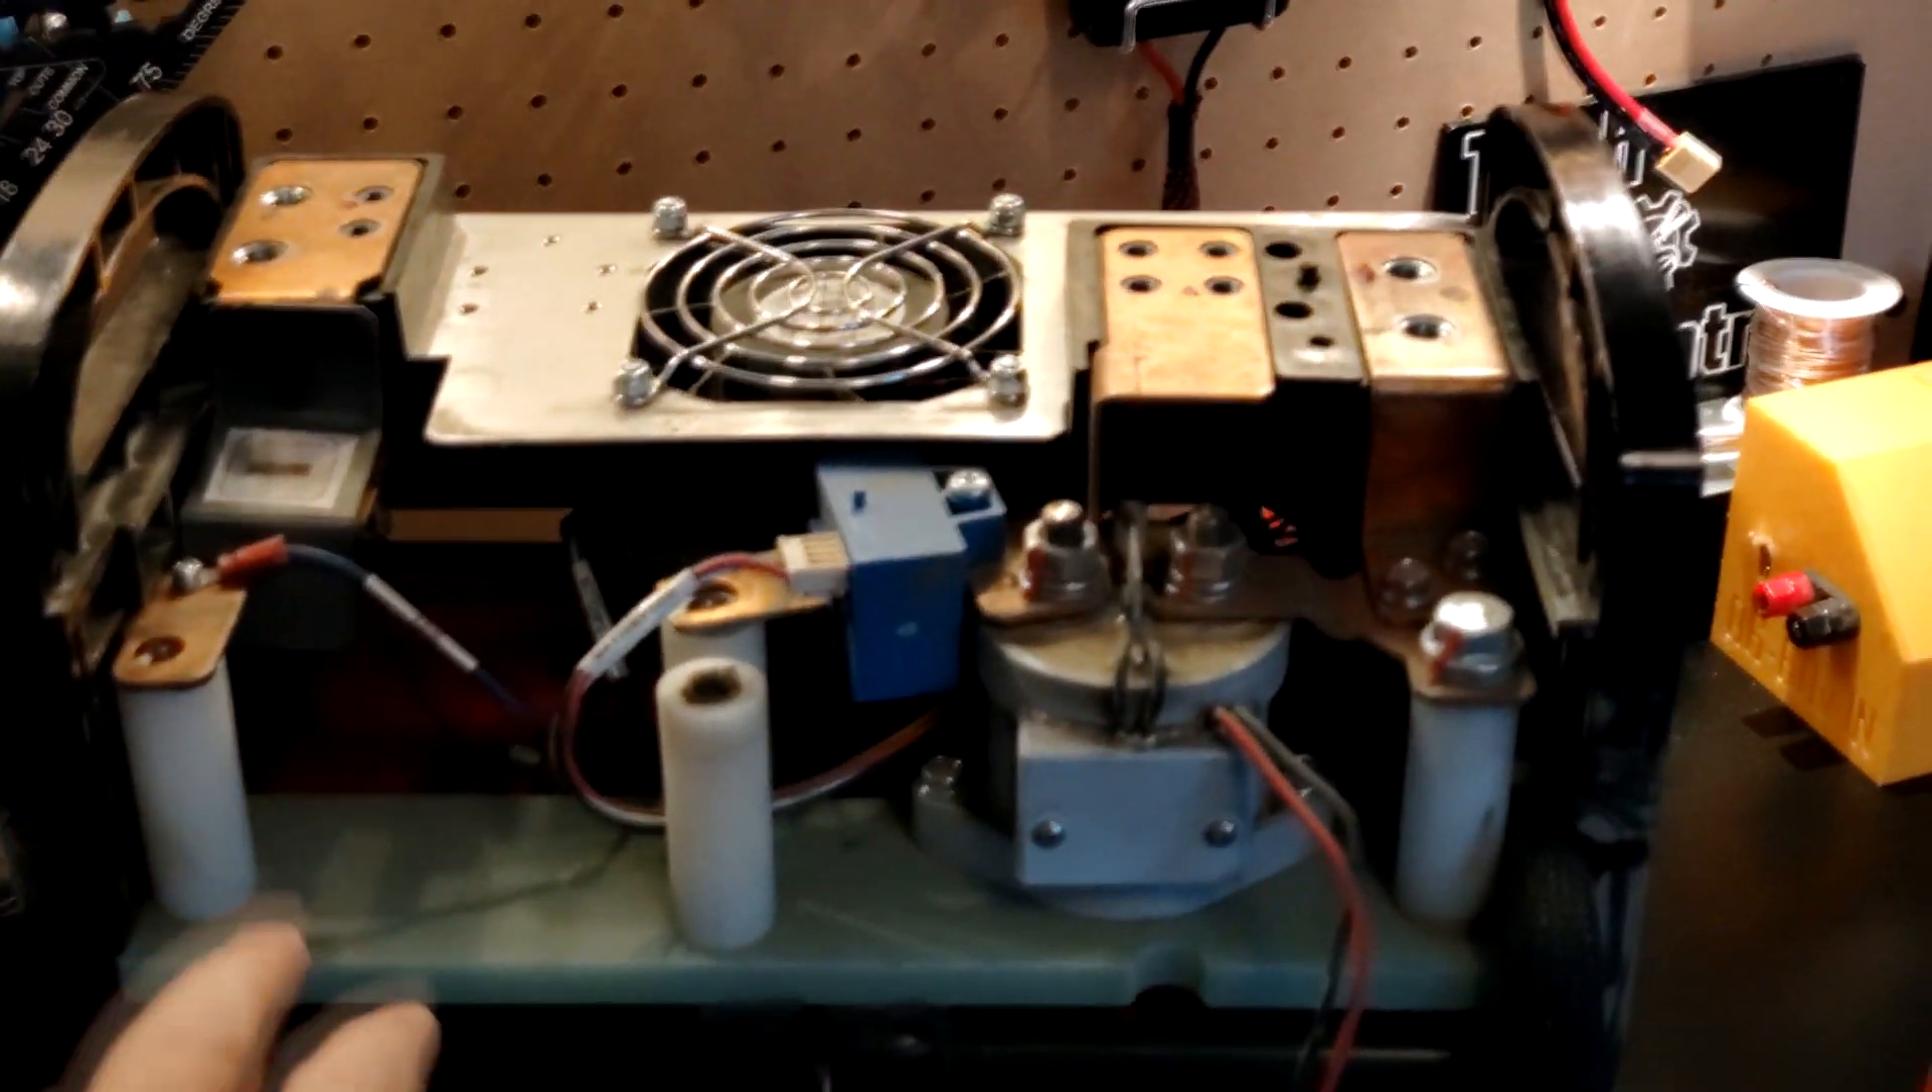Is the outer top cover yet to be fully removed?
No.